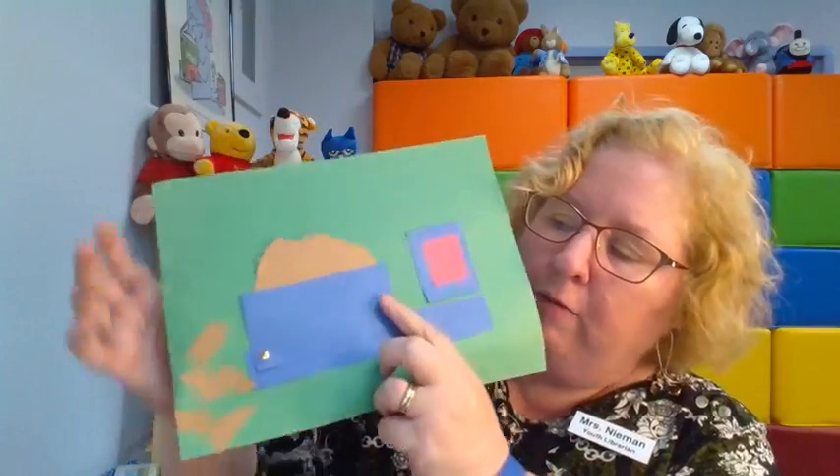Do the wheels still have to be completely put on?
Yes.